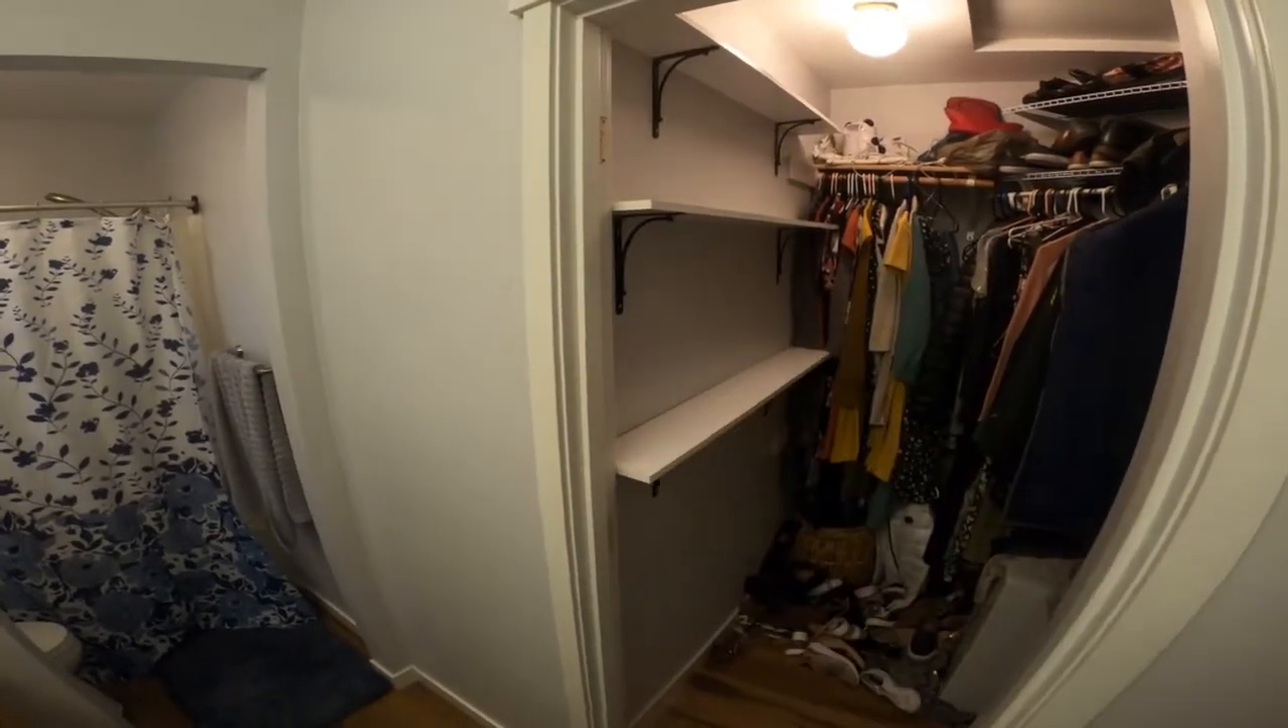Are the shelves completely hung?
Yes.